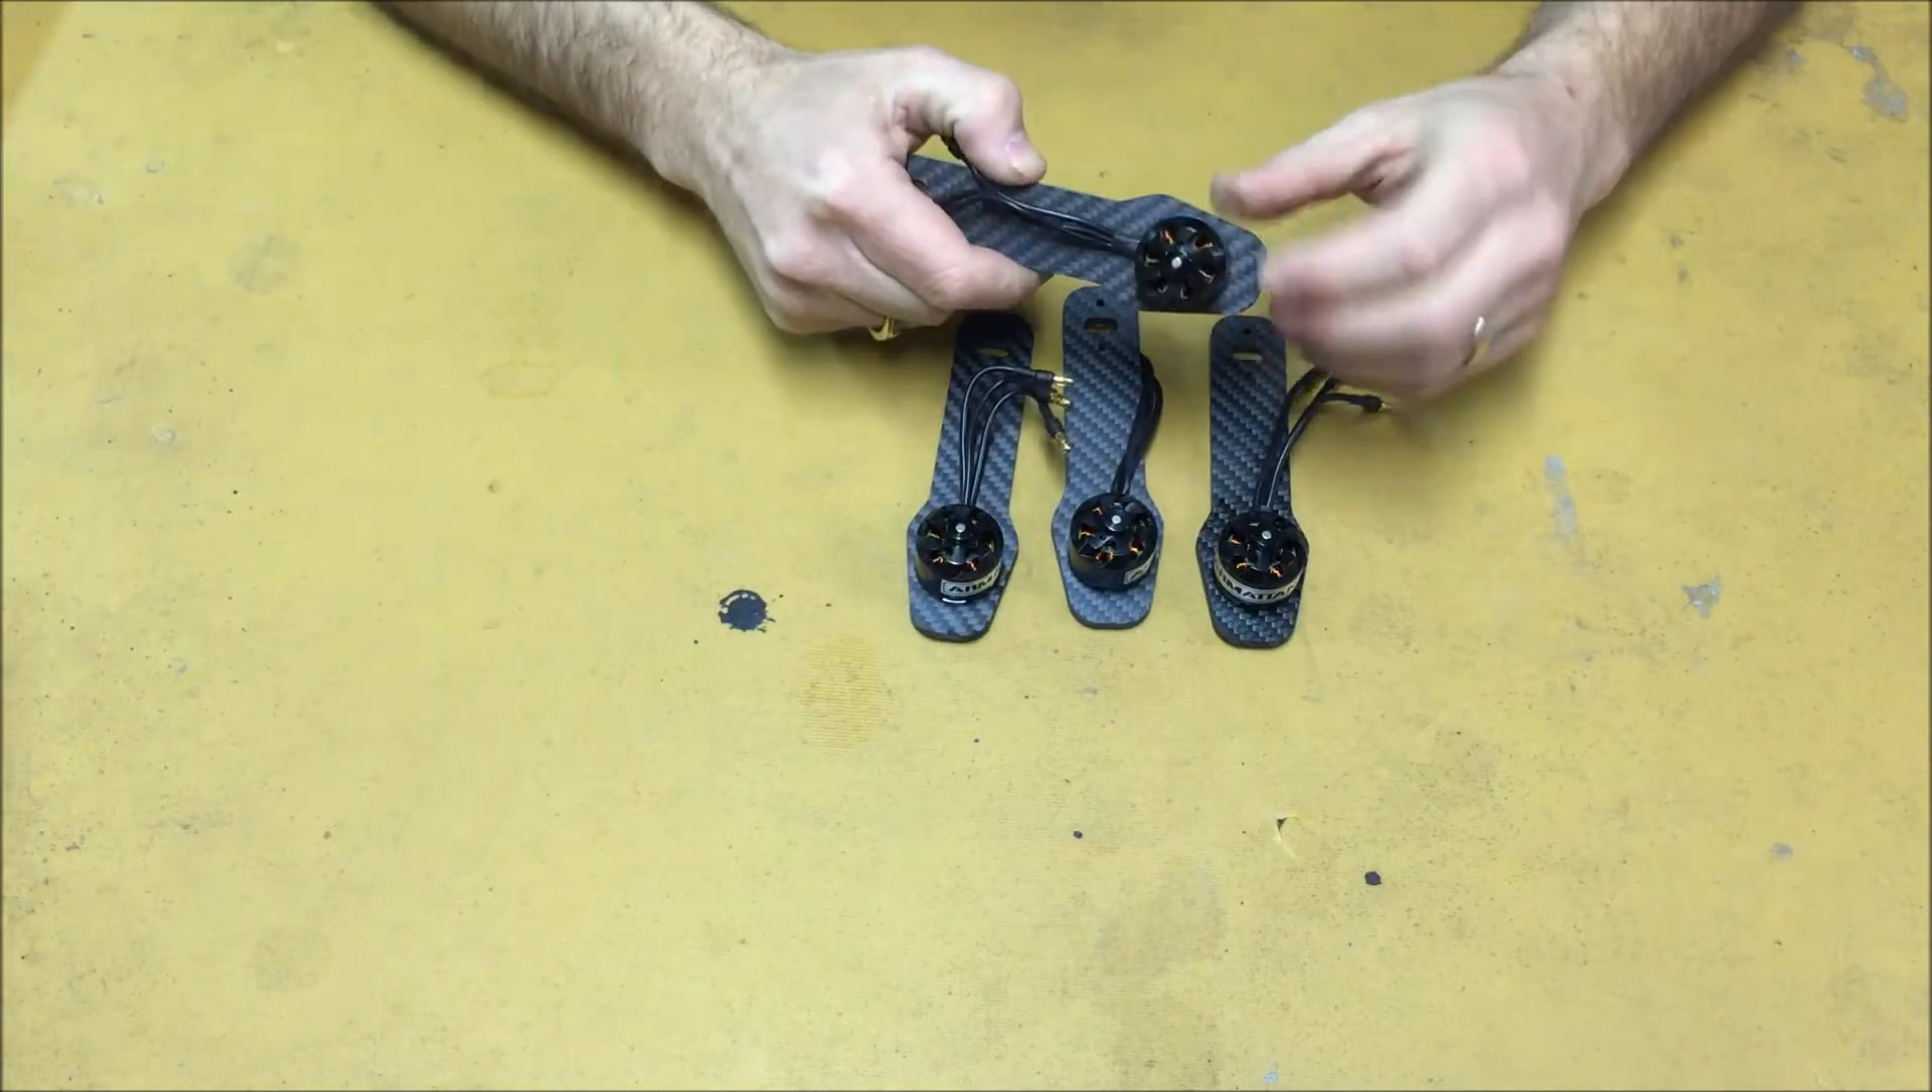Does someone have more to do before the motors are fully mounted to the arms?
No.